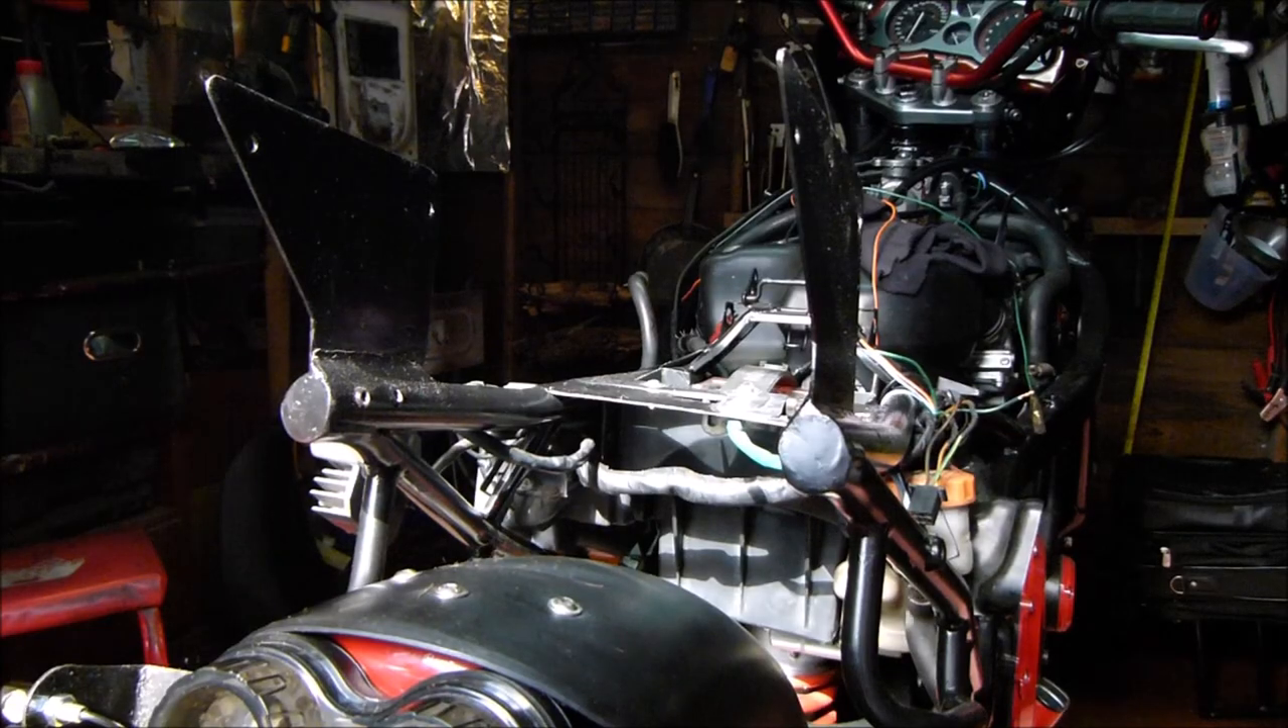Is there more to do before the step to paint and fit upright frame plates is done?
No.